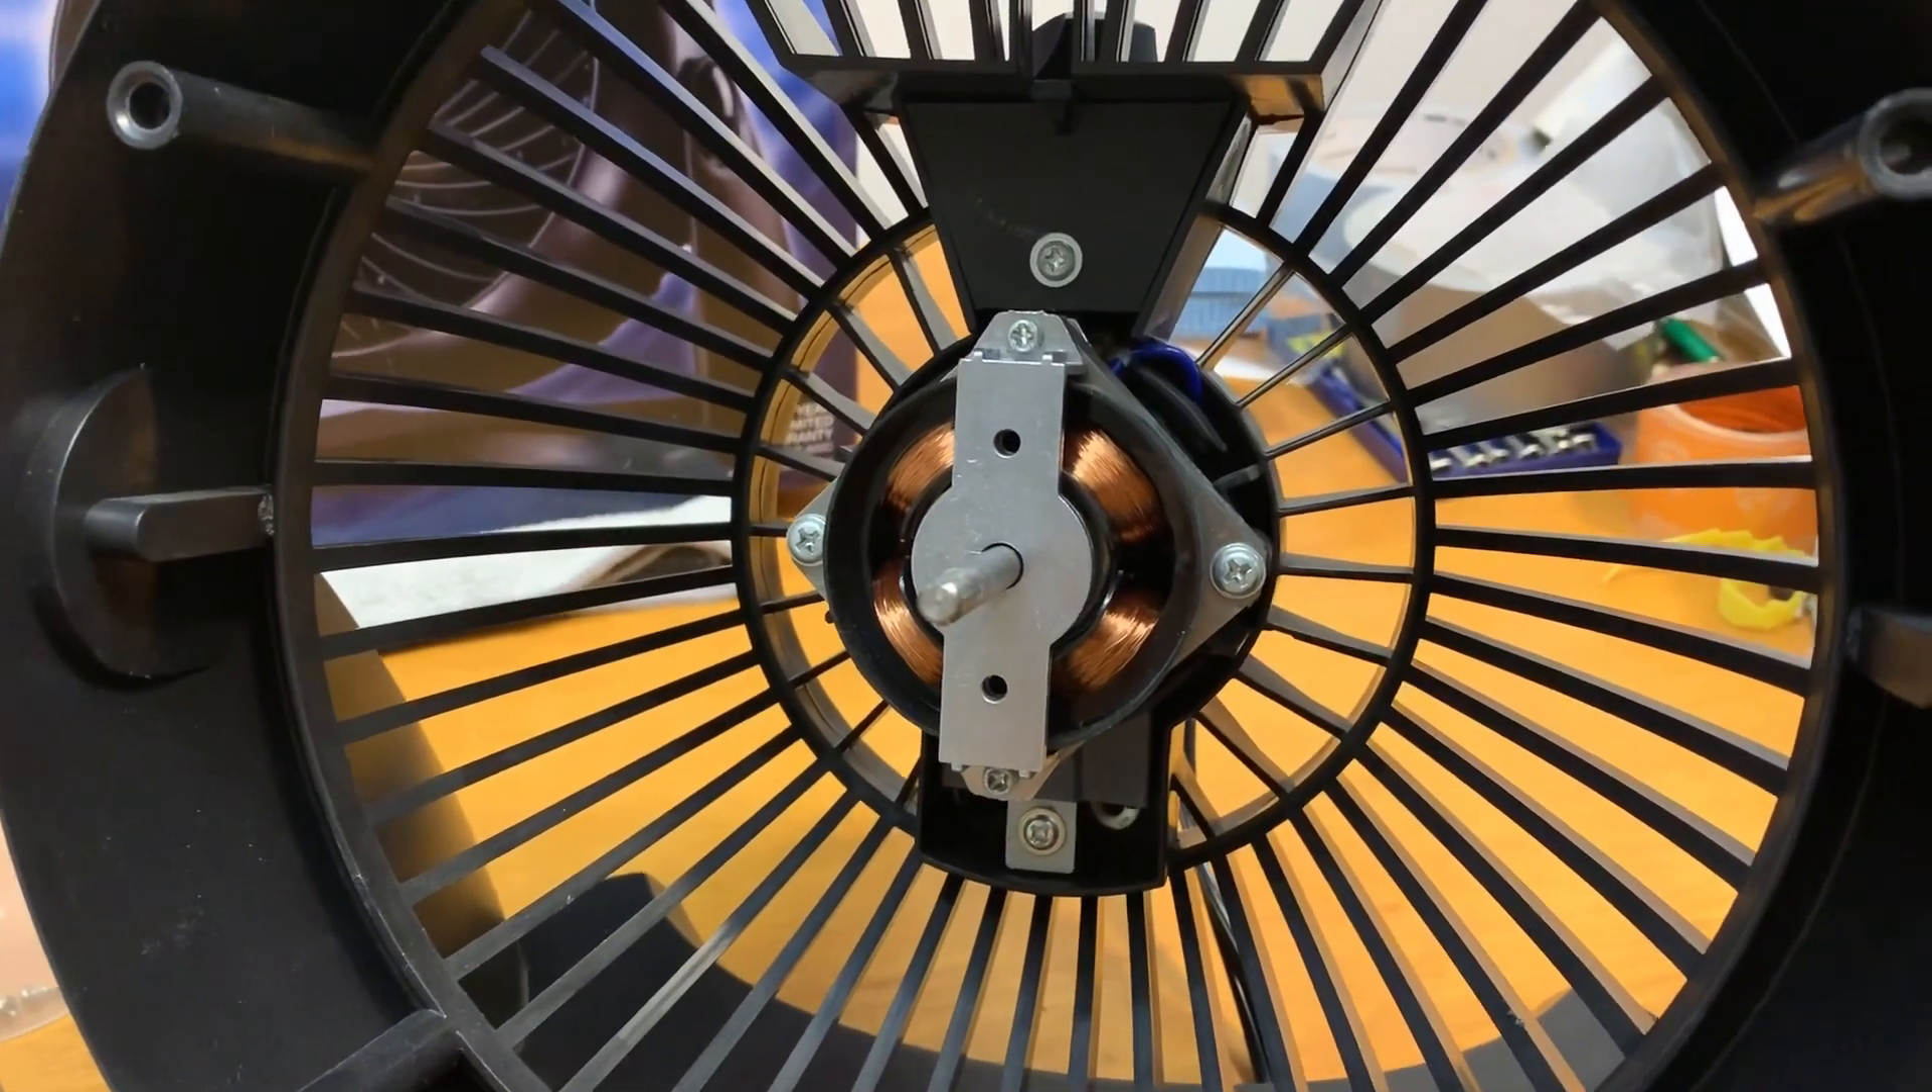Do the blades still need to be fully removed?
No.